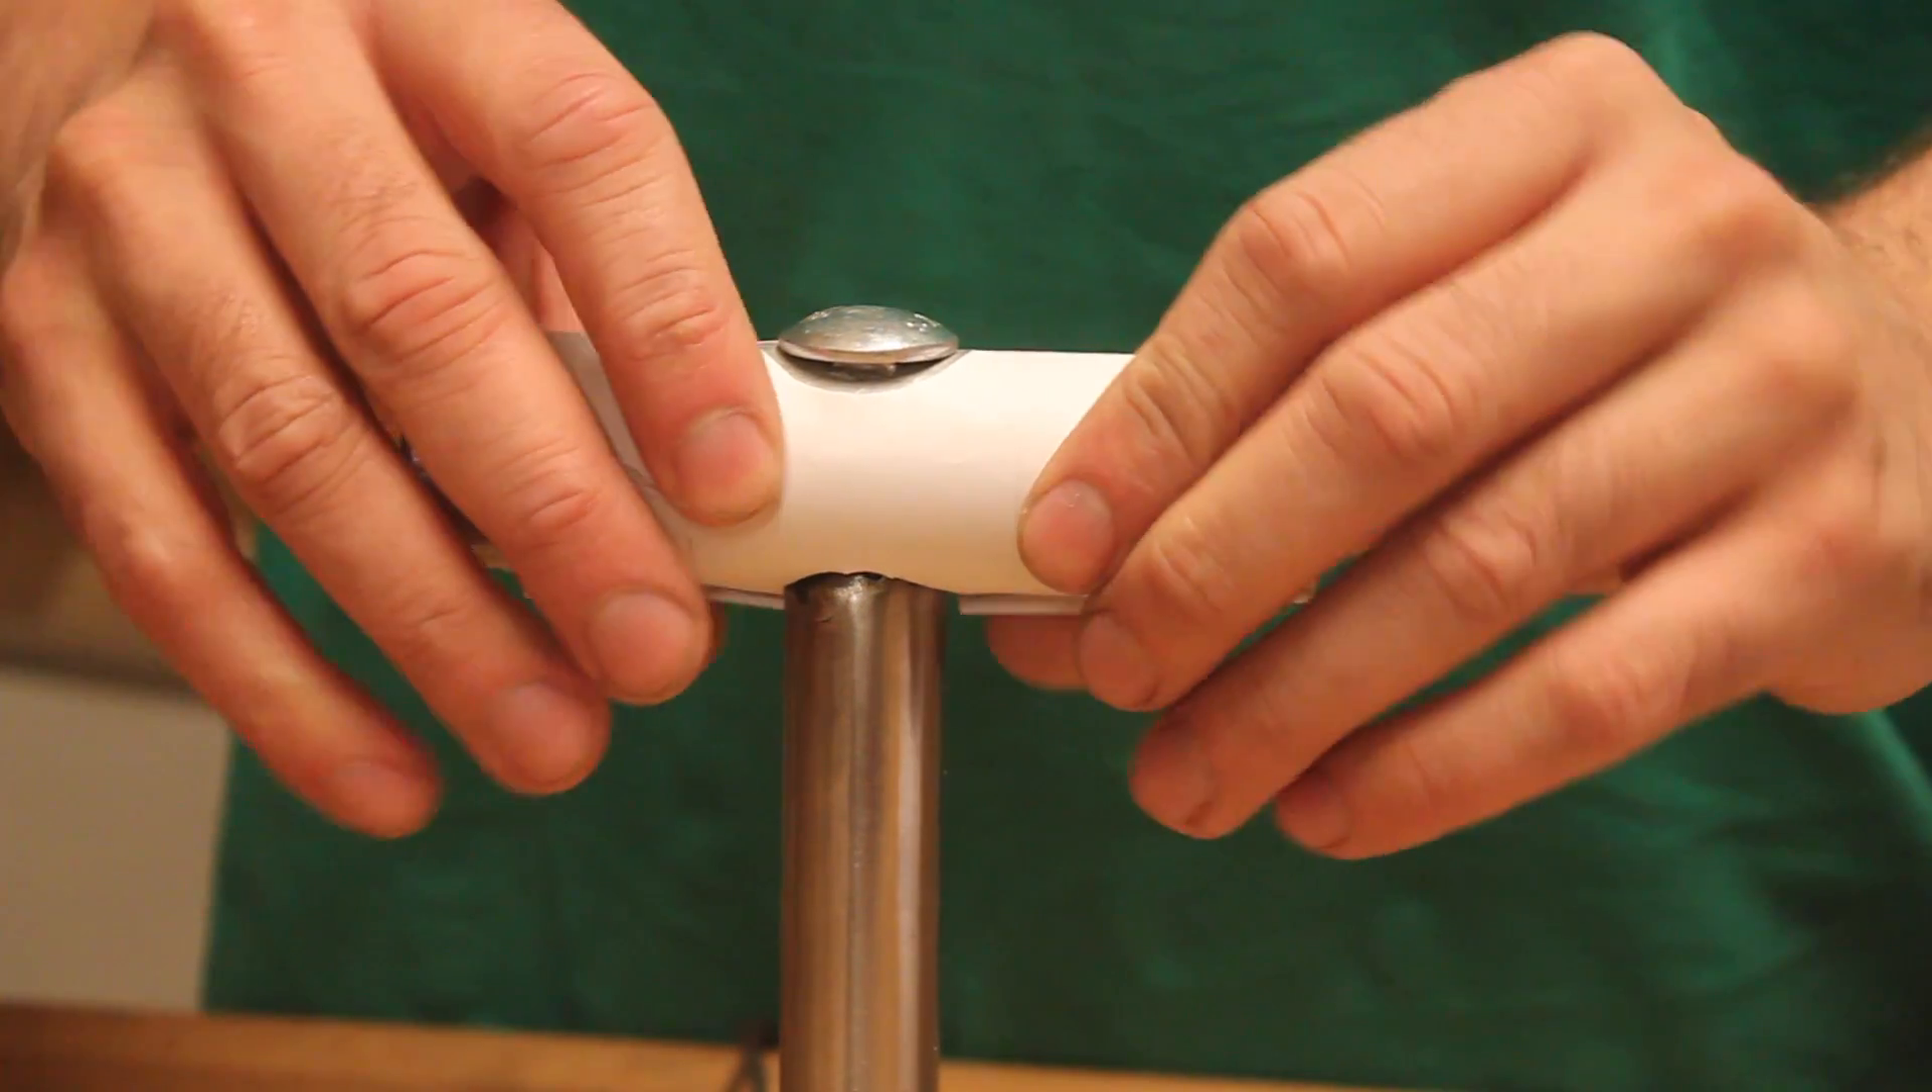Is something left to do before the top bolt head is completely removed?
Yes.